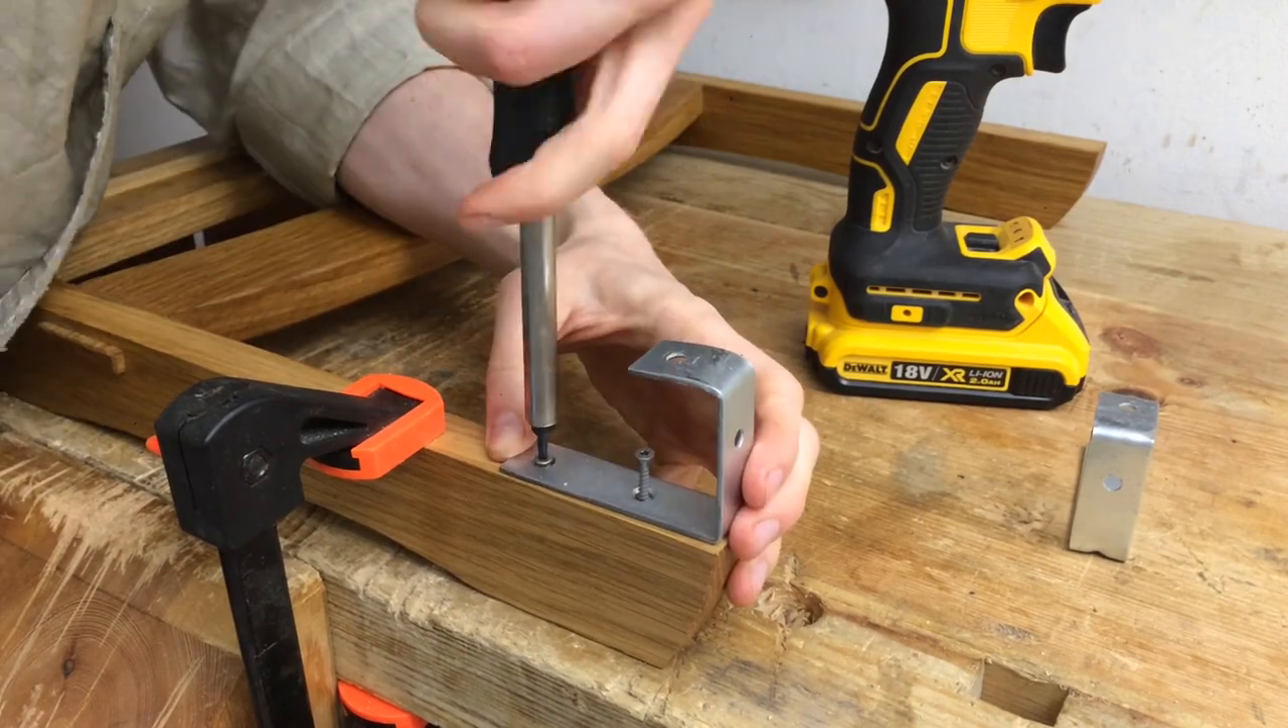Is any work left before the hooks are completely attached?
Yes.